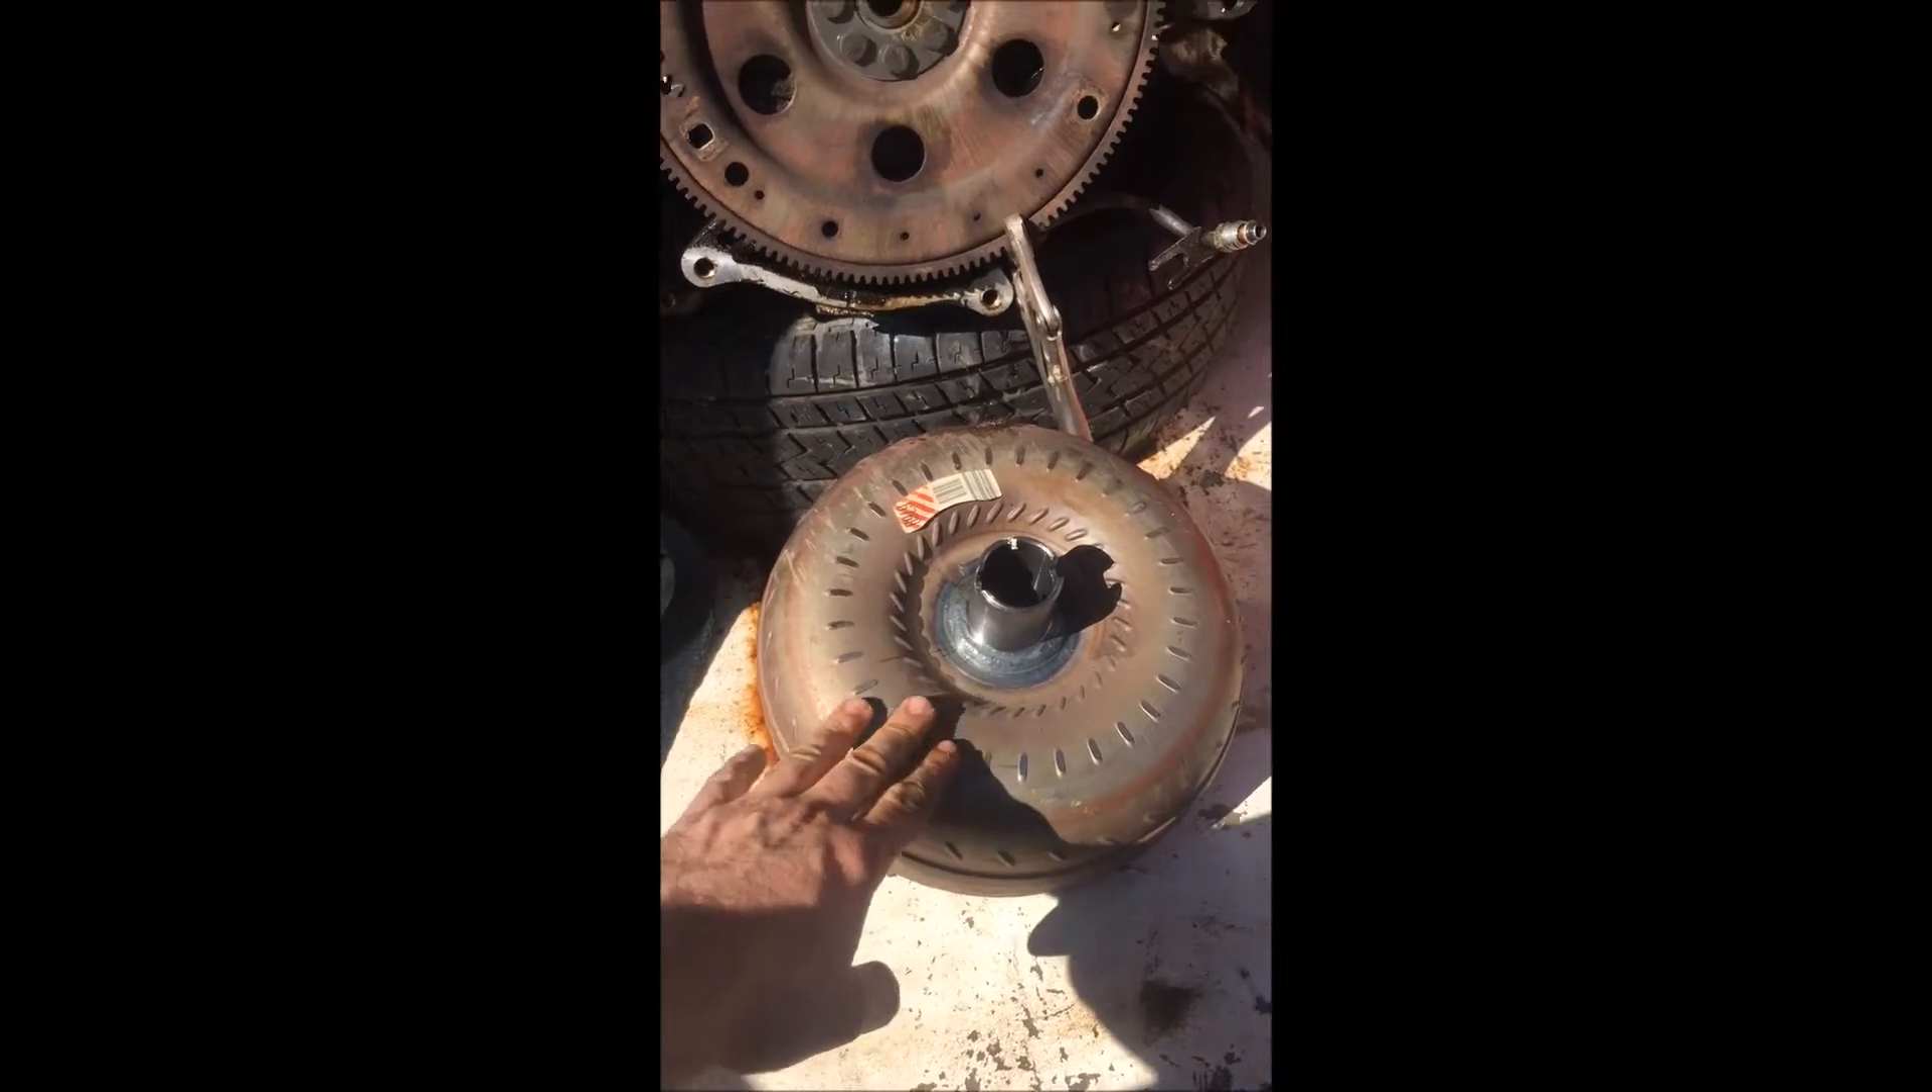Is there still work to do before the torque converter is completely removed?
No.